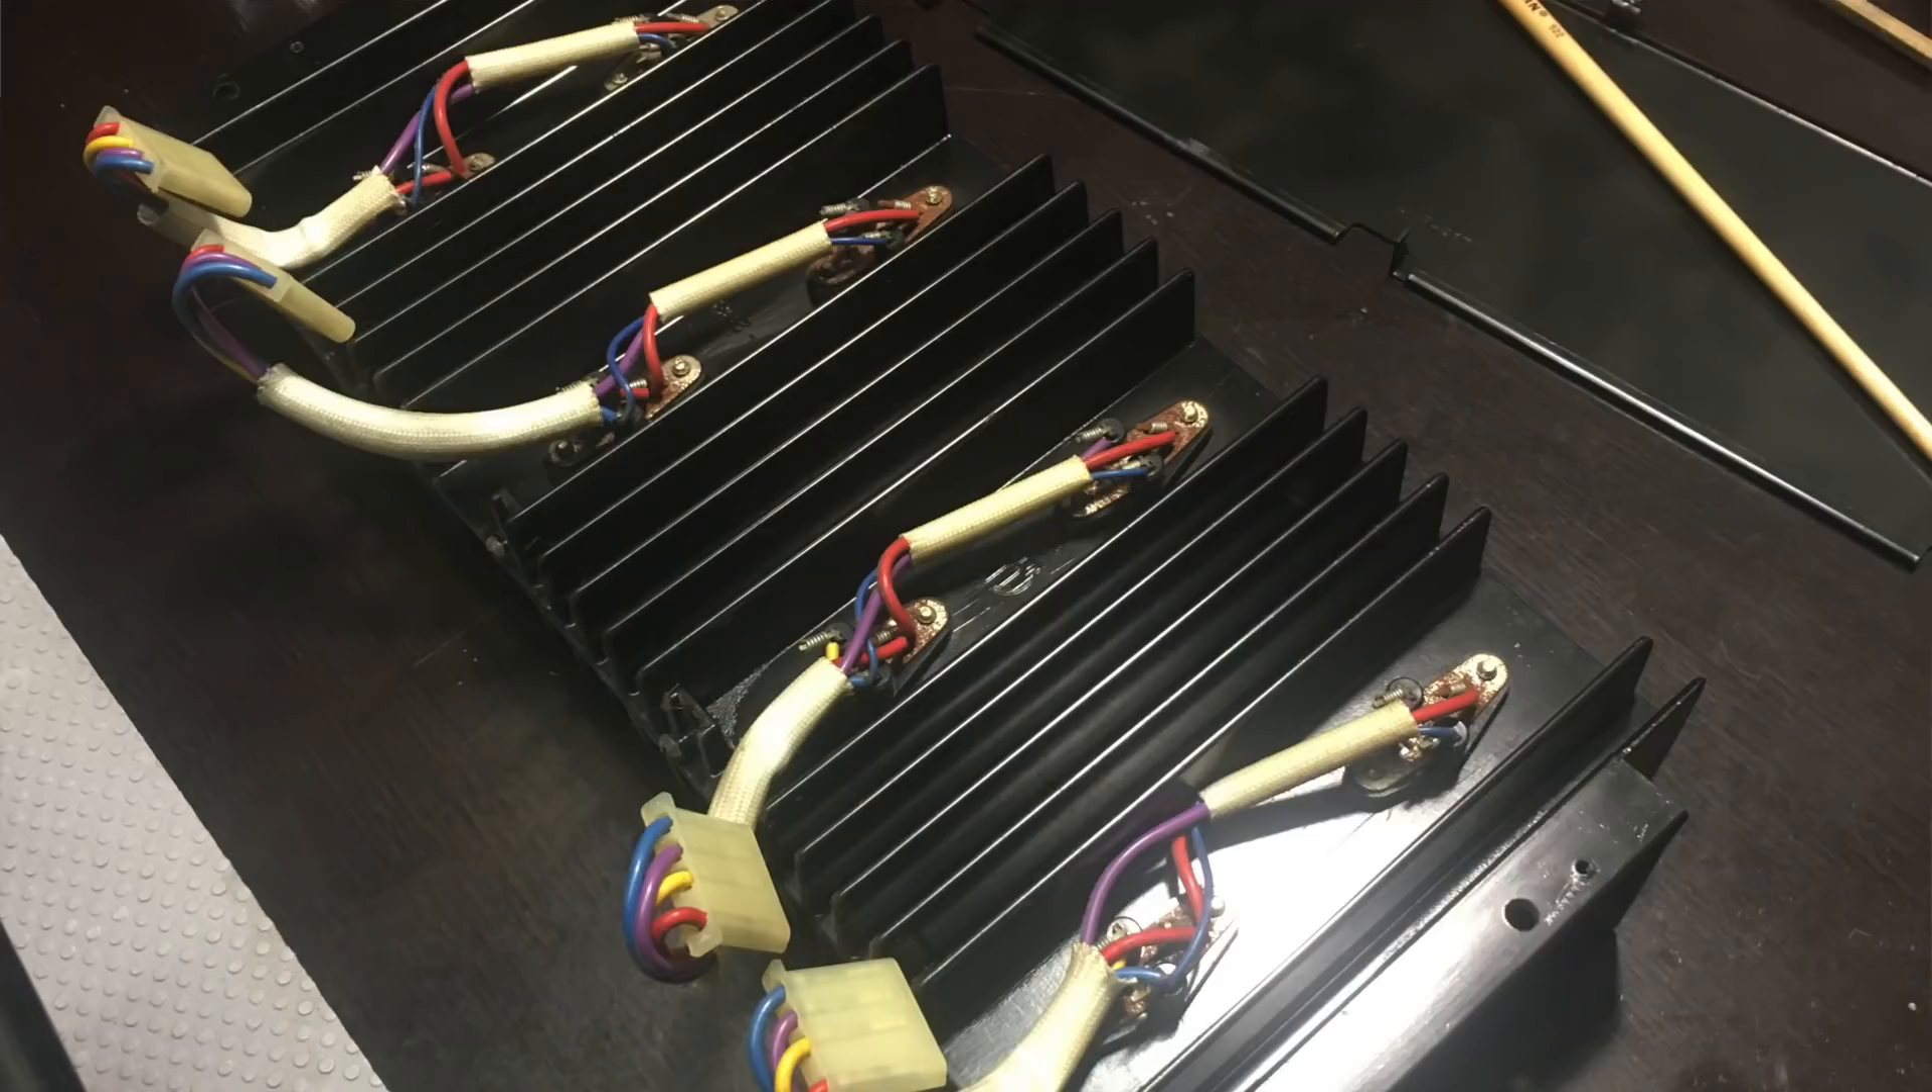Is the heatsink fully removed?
Yes.